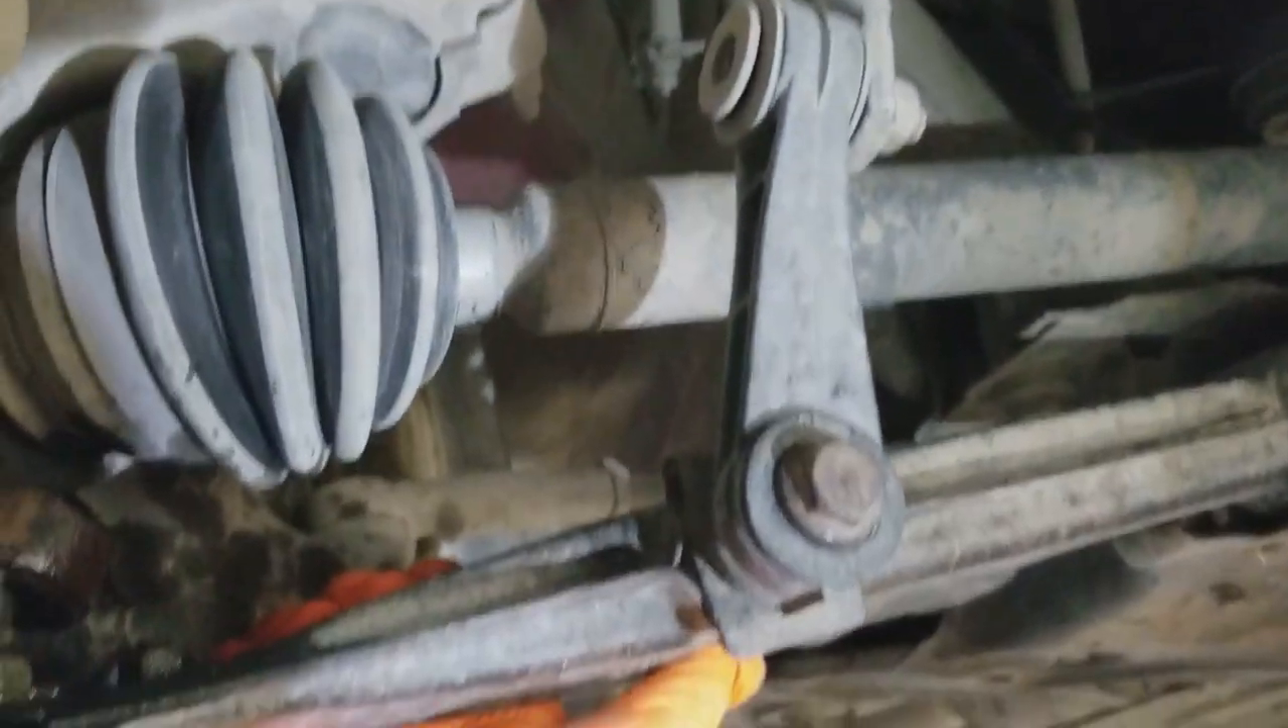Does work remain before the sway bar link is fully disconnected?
Yes.